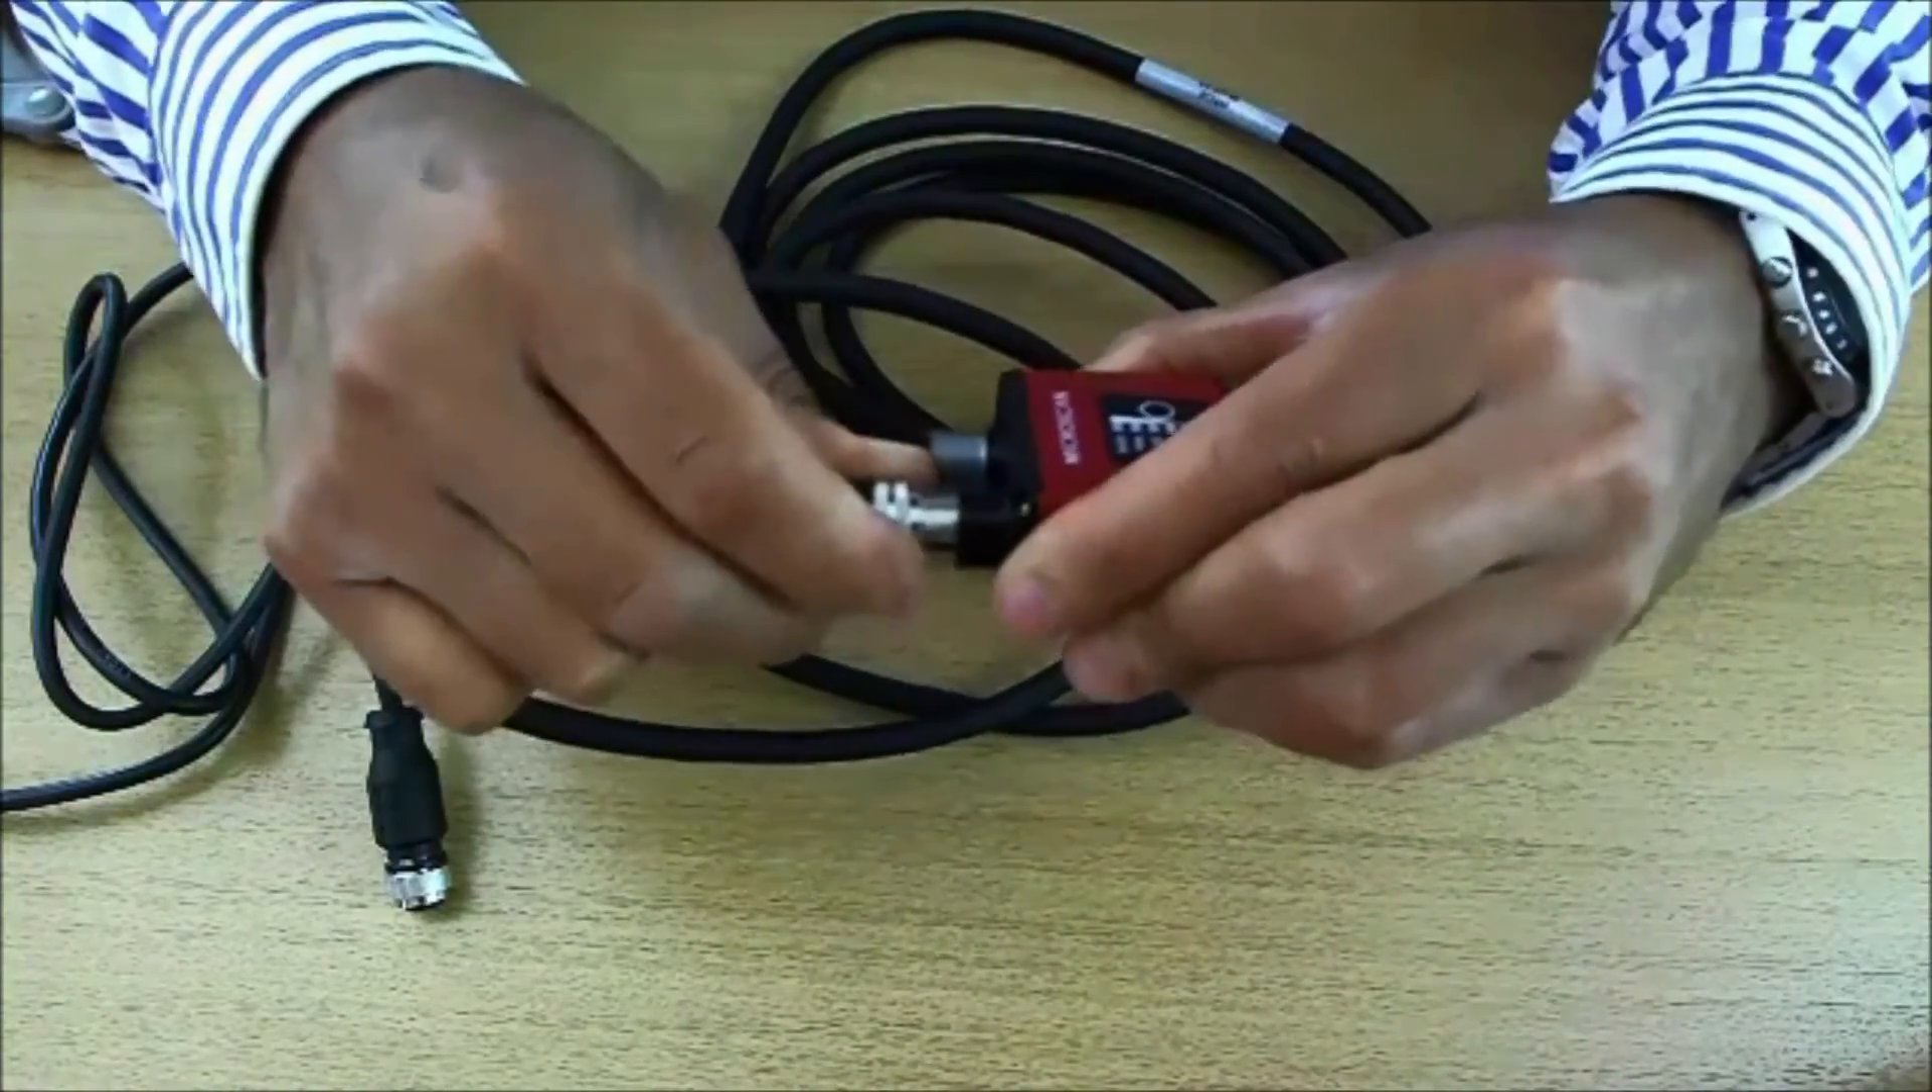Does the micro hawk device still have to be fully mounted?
Yes.